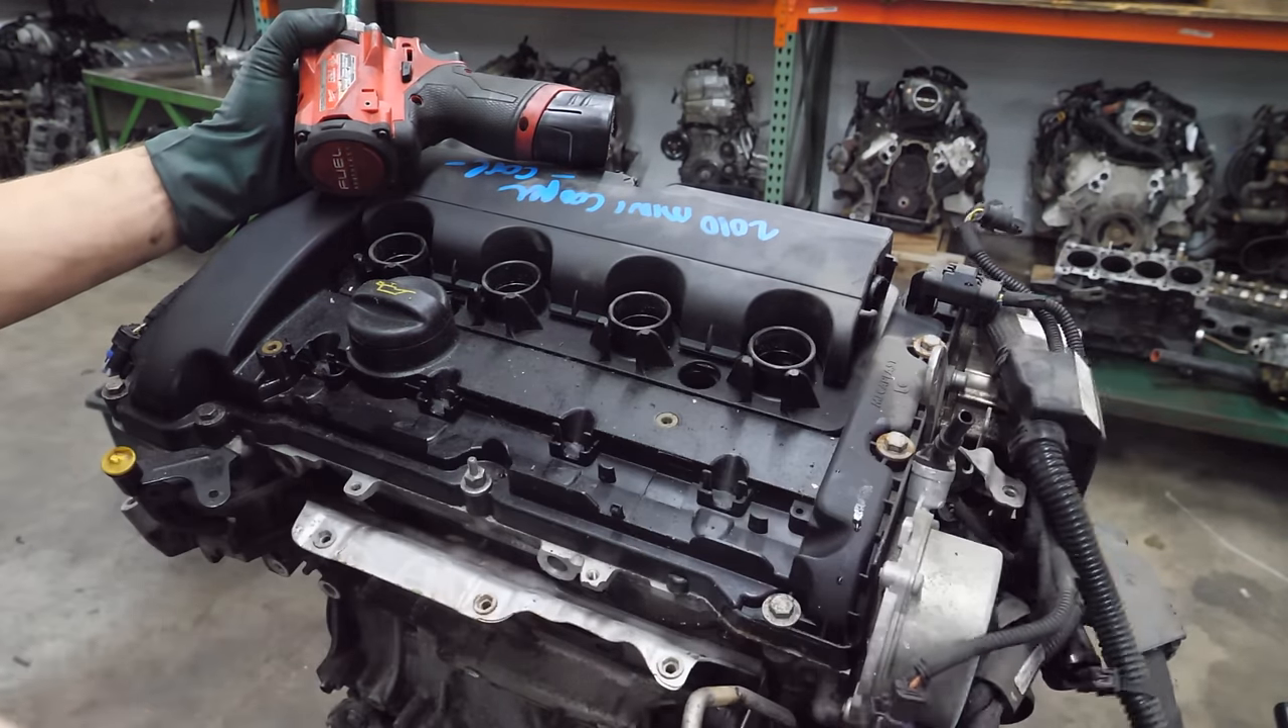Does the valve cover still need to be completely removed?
Yes.